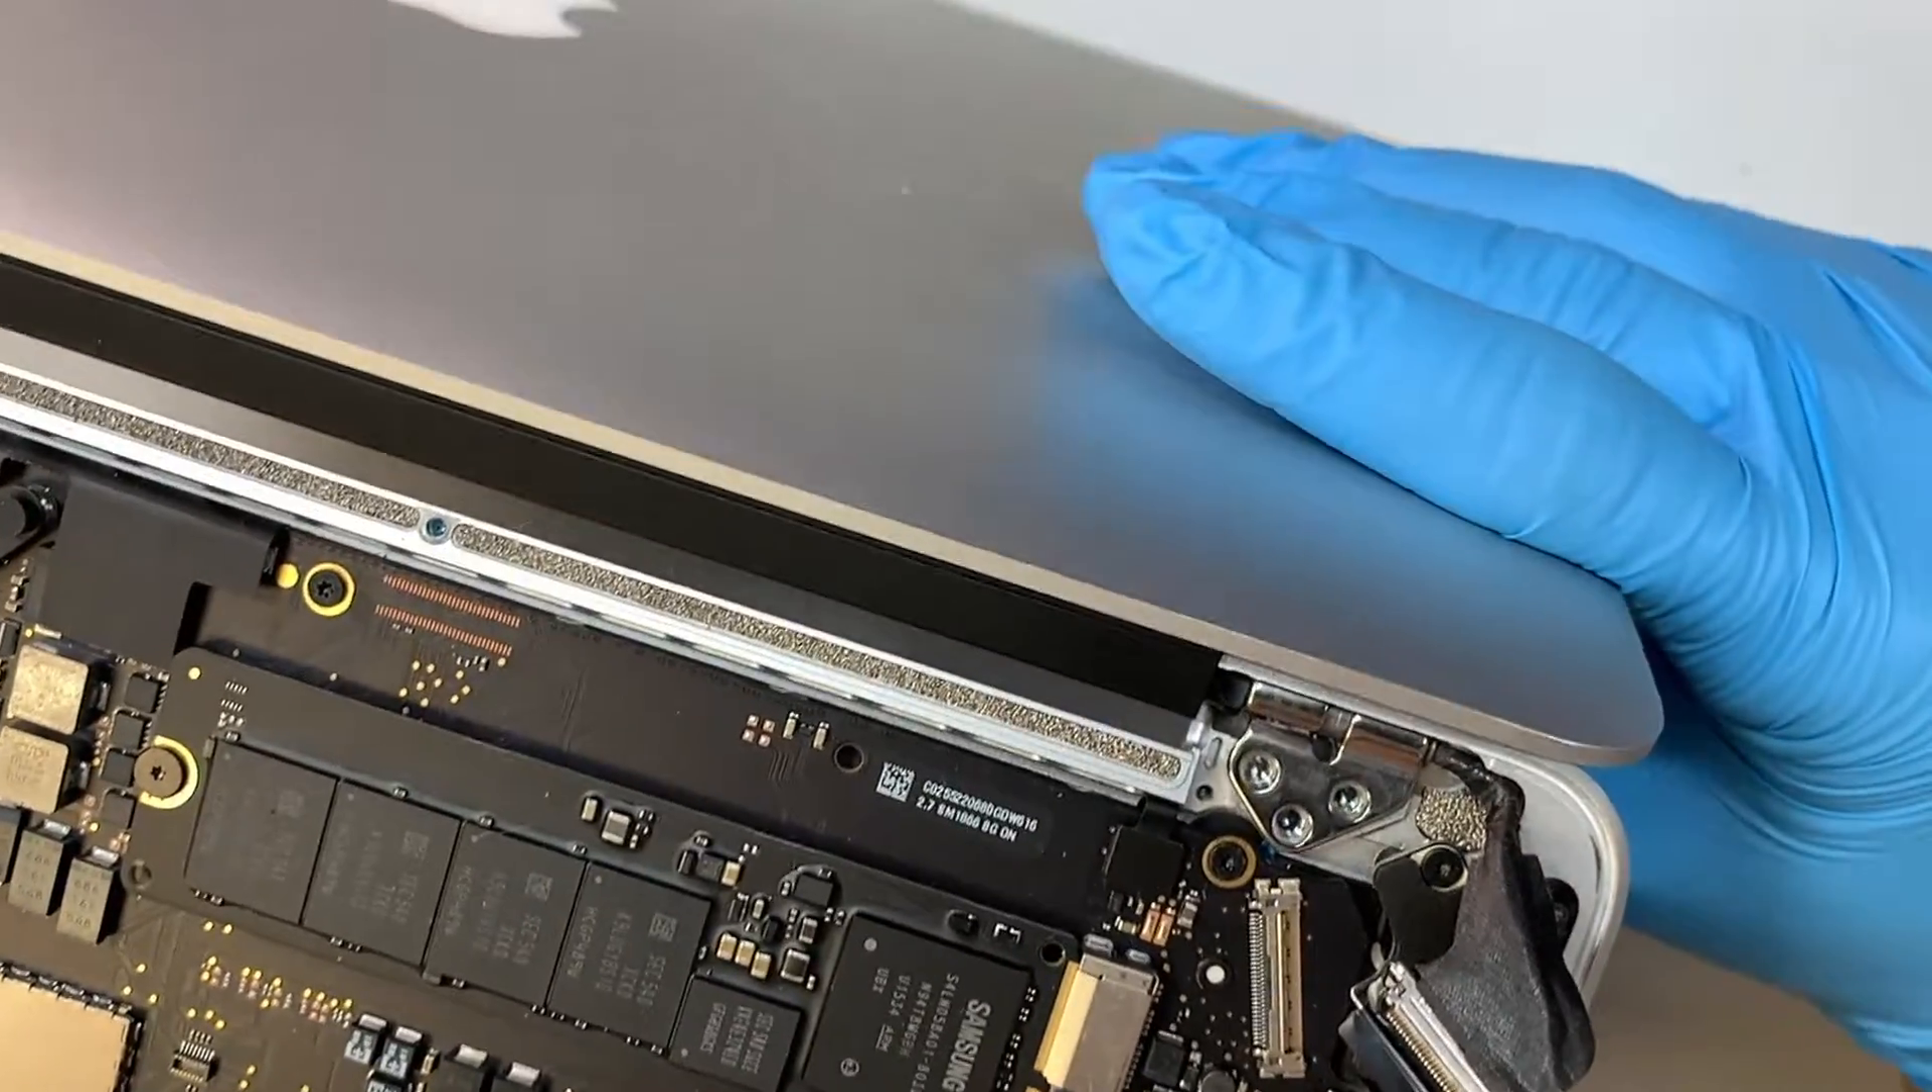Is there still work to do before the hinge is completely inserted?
No.